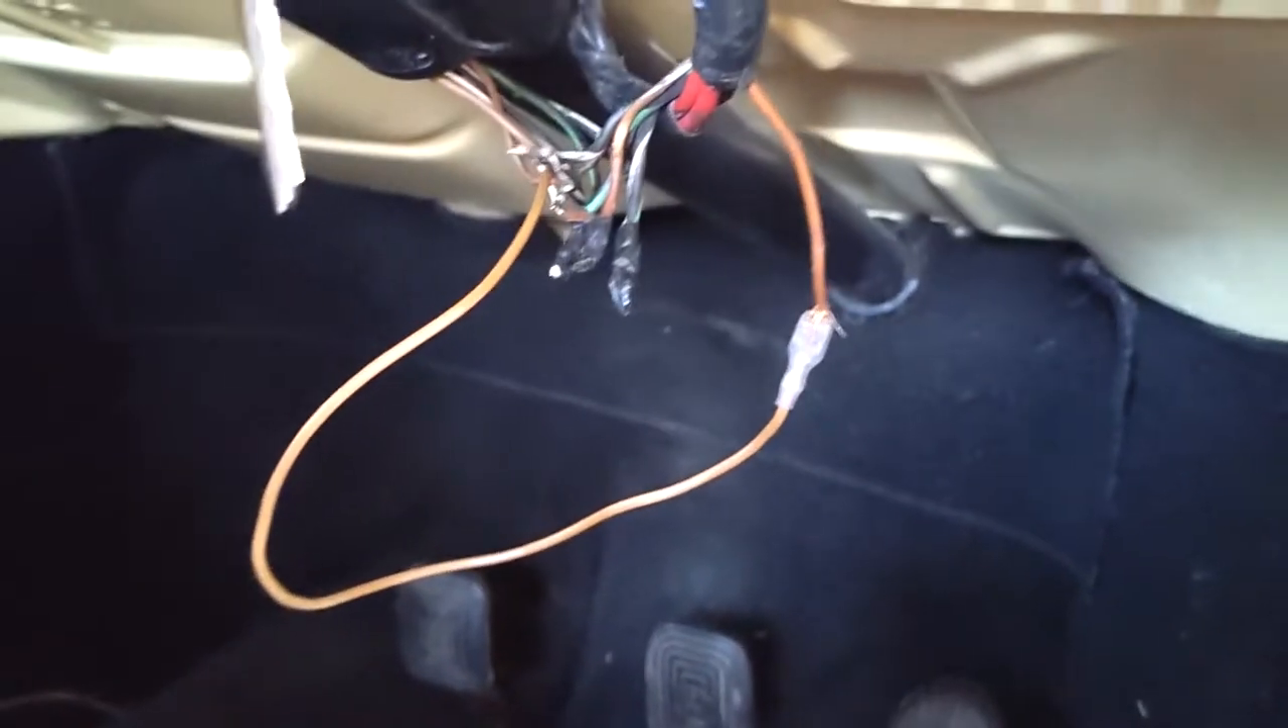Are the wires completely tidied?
No.